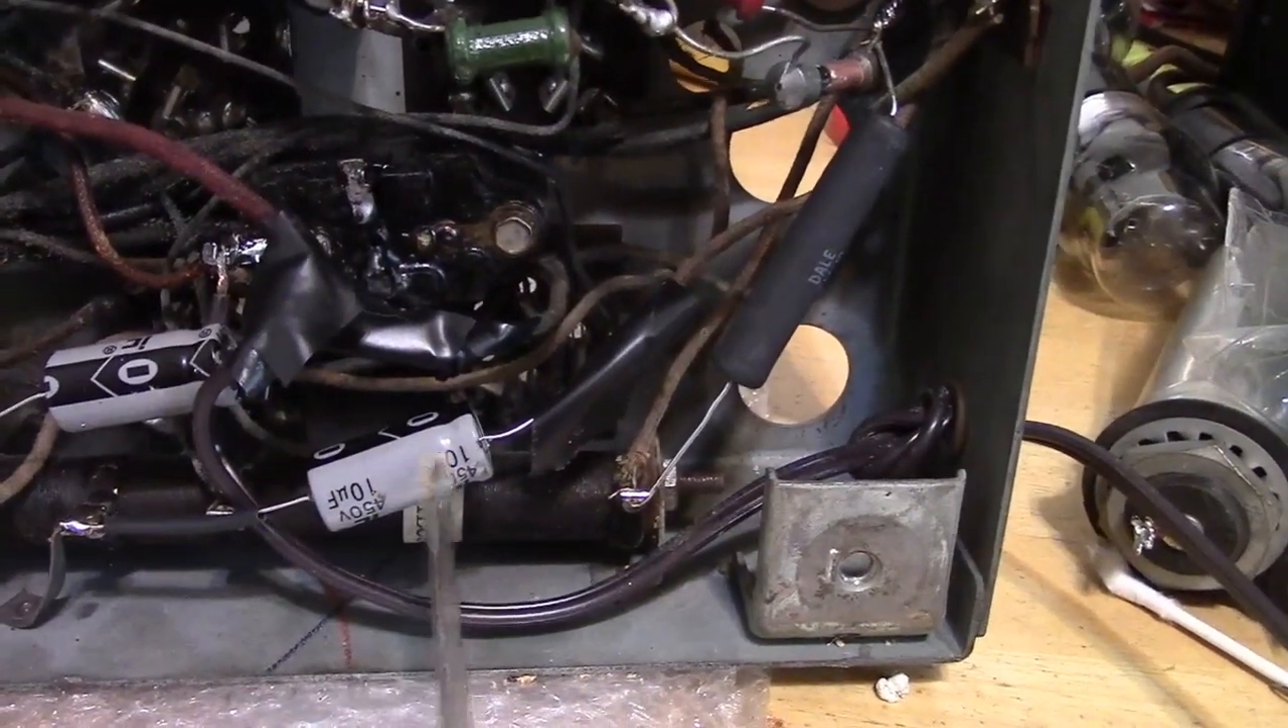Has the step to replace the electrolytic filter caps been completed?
Yes.